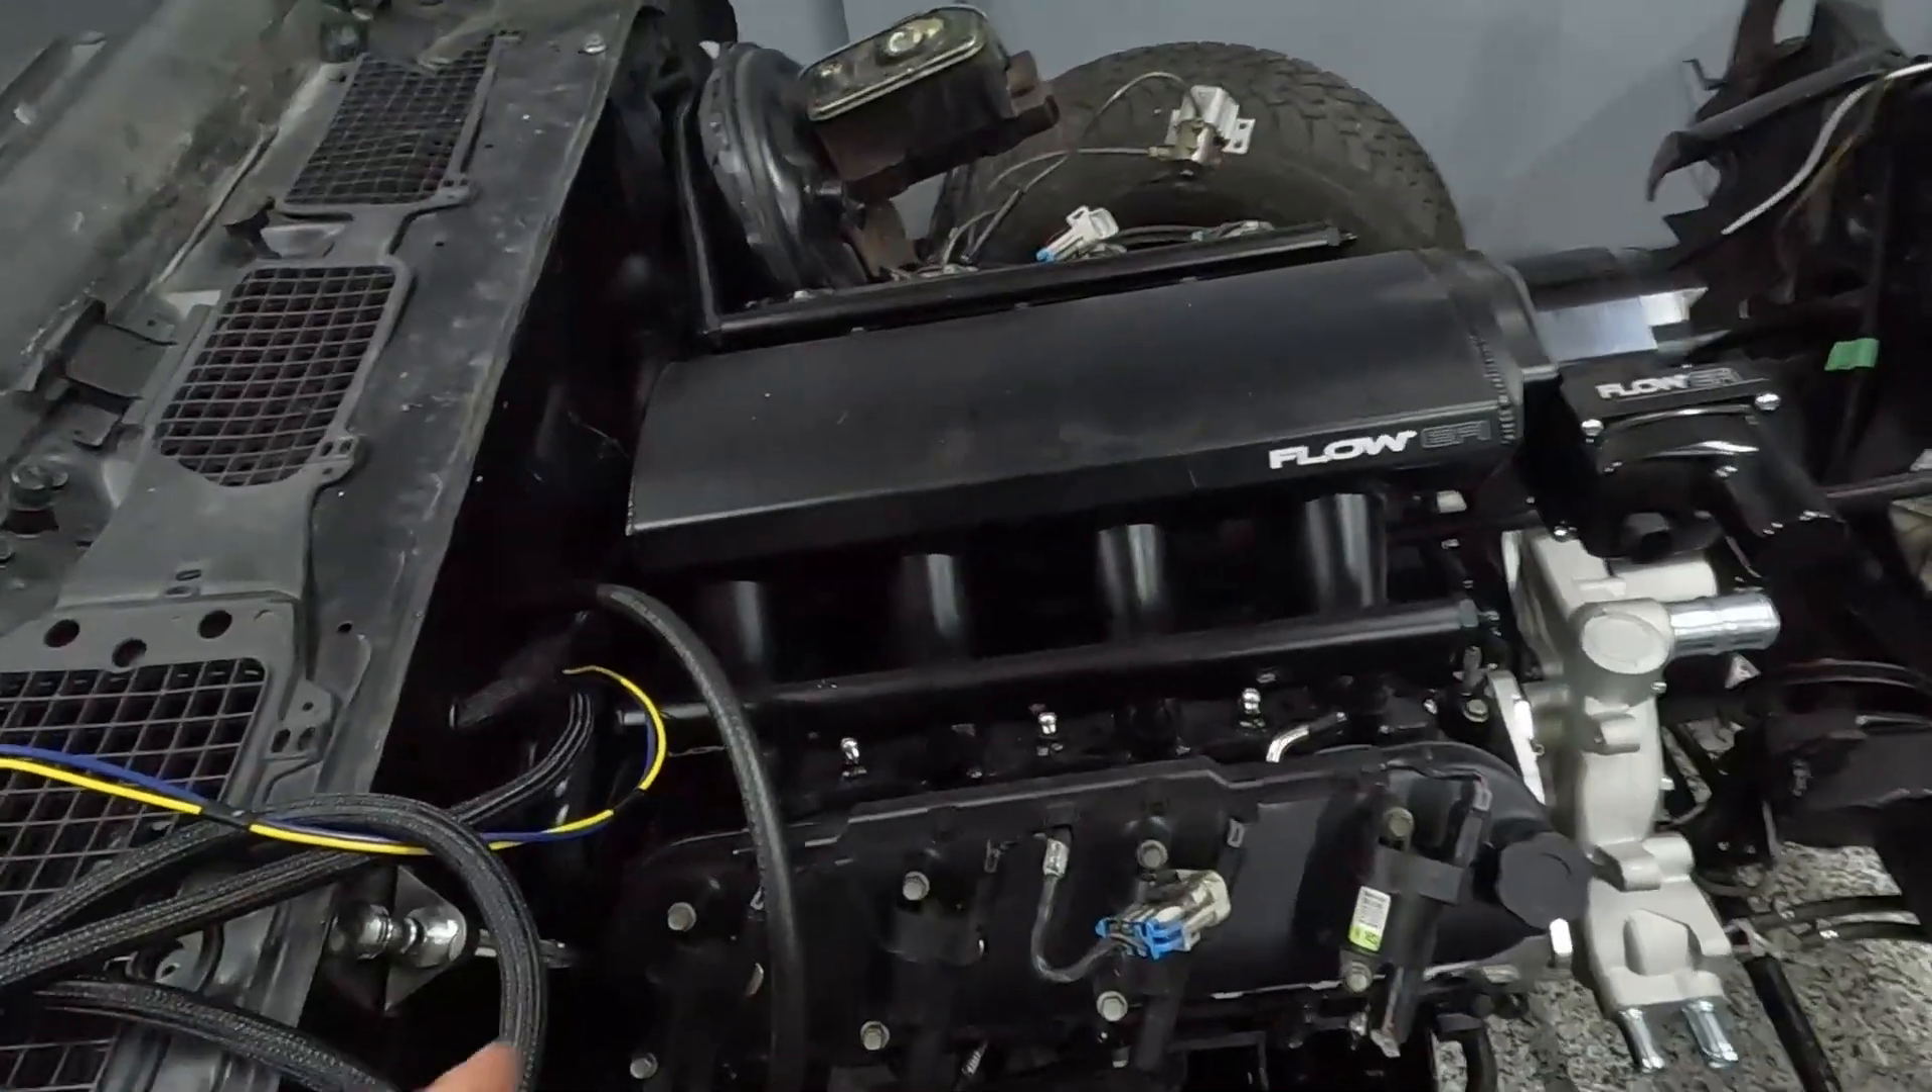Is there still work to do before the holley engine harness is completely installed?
Yes.